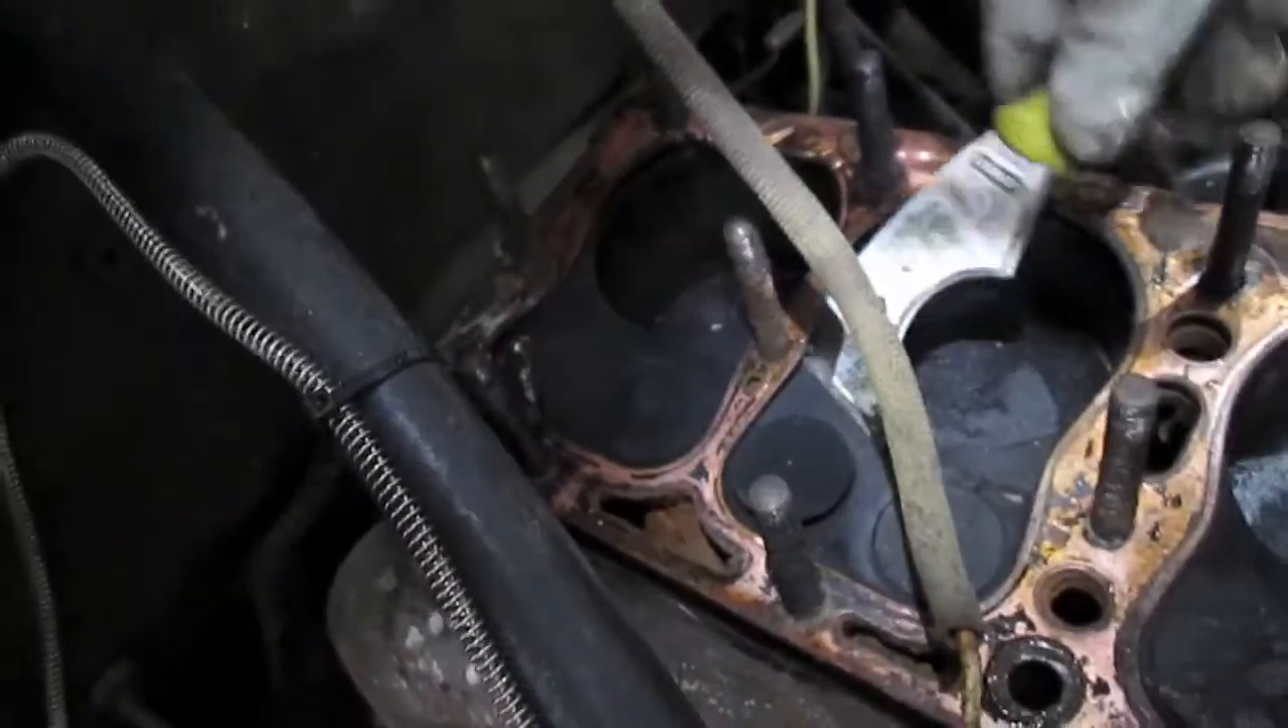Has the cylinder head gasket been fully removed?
No.